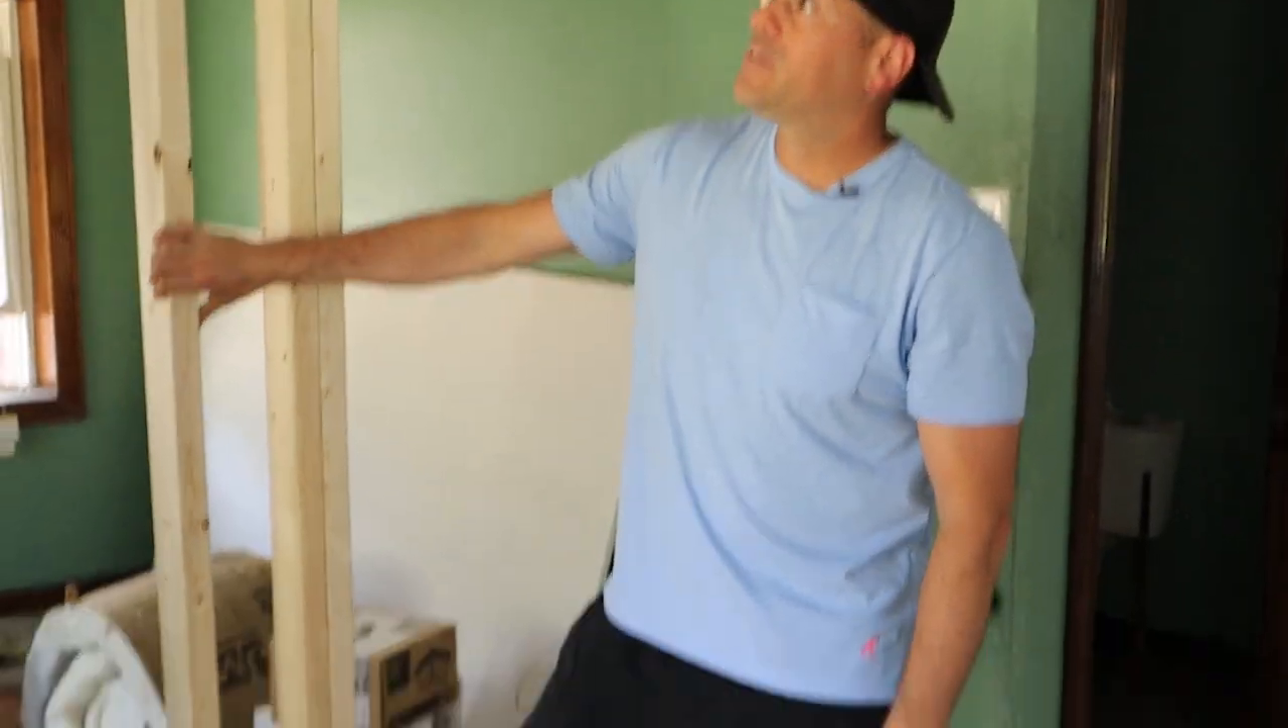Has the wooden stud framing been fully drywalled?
No.